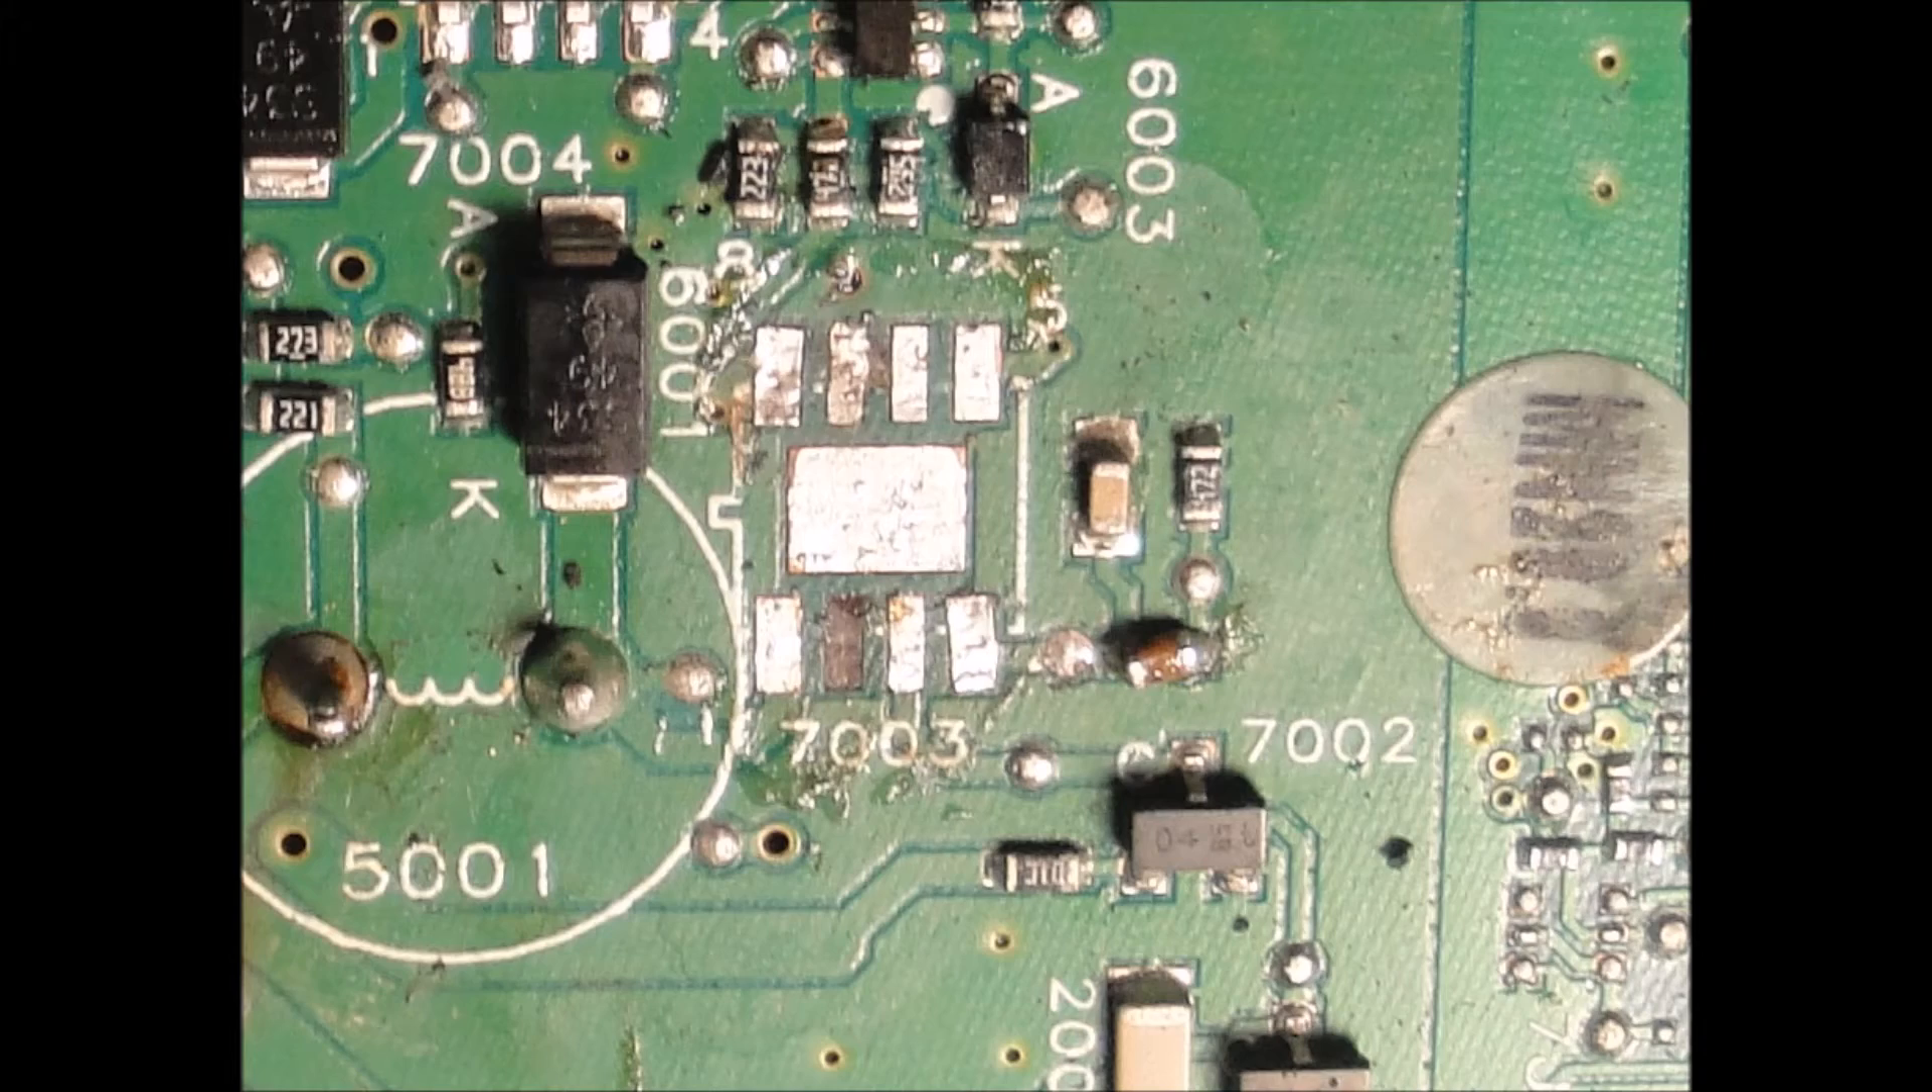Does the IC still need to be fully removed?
No.